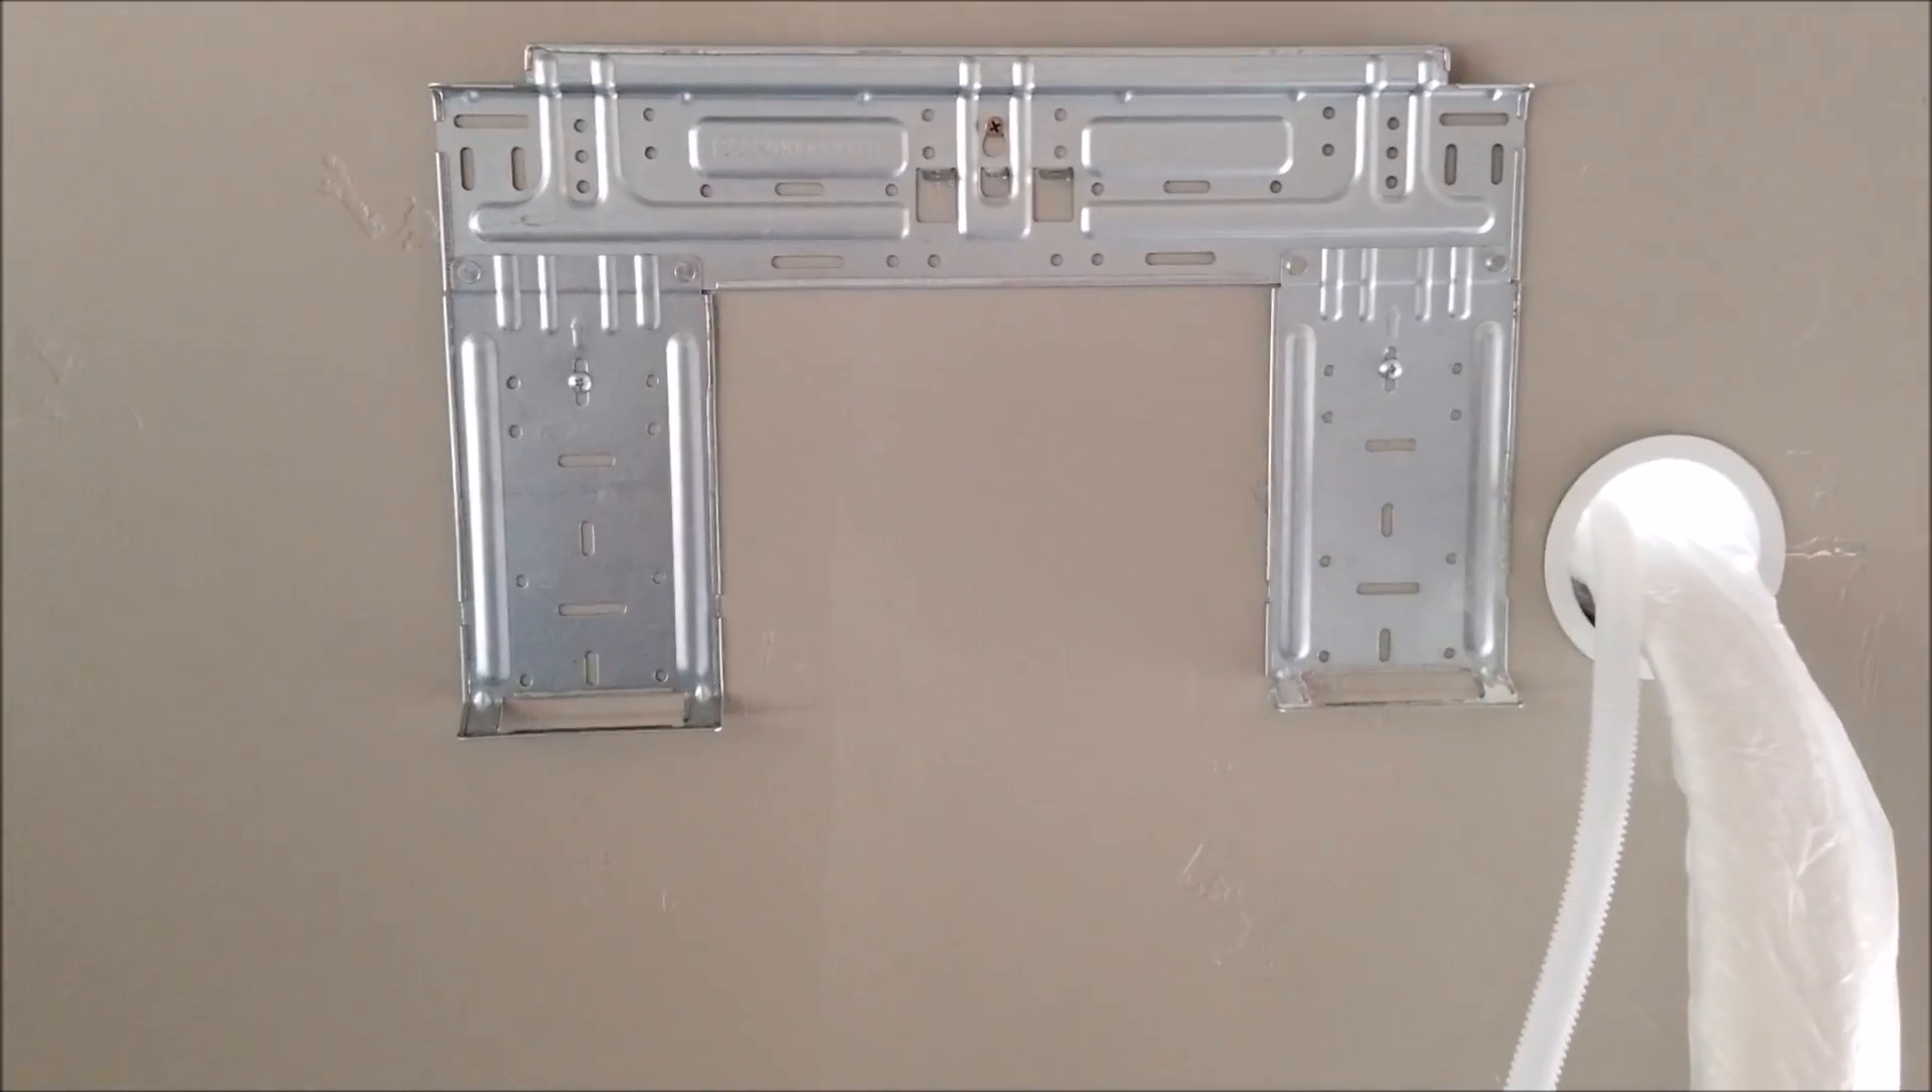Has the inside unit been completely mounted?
No.